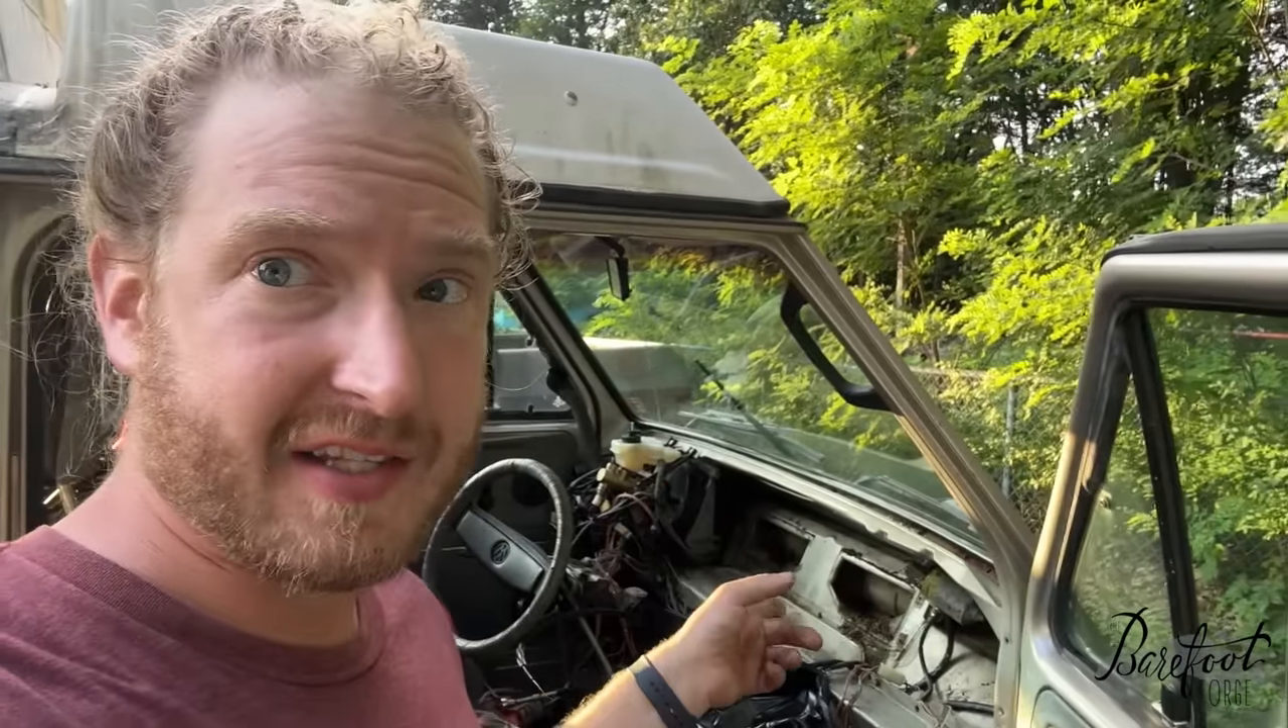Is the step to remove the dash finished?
Yes.